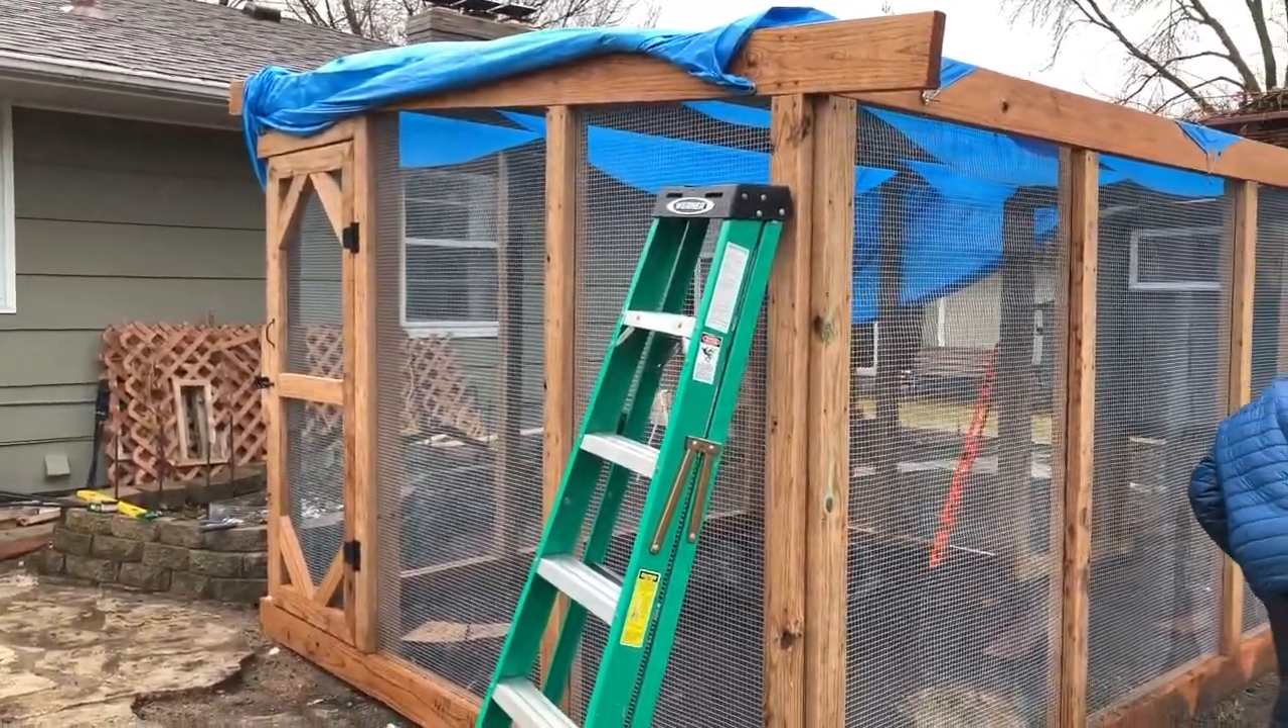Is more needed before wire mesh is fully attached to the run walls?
No.